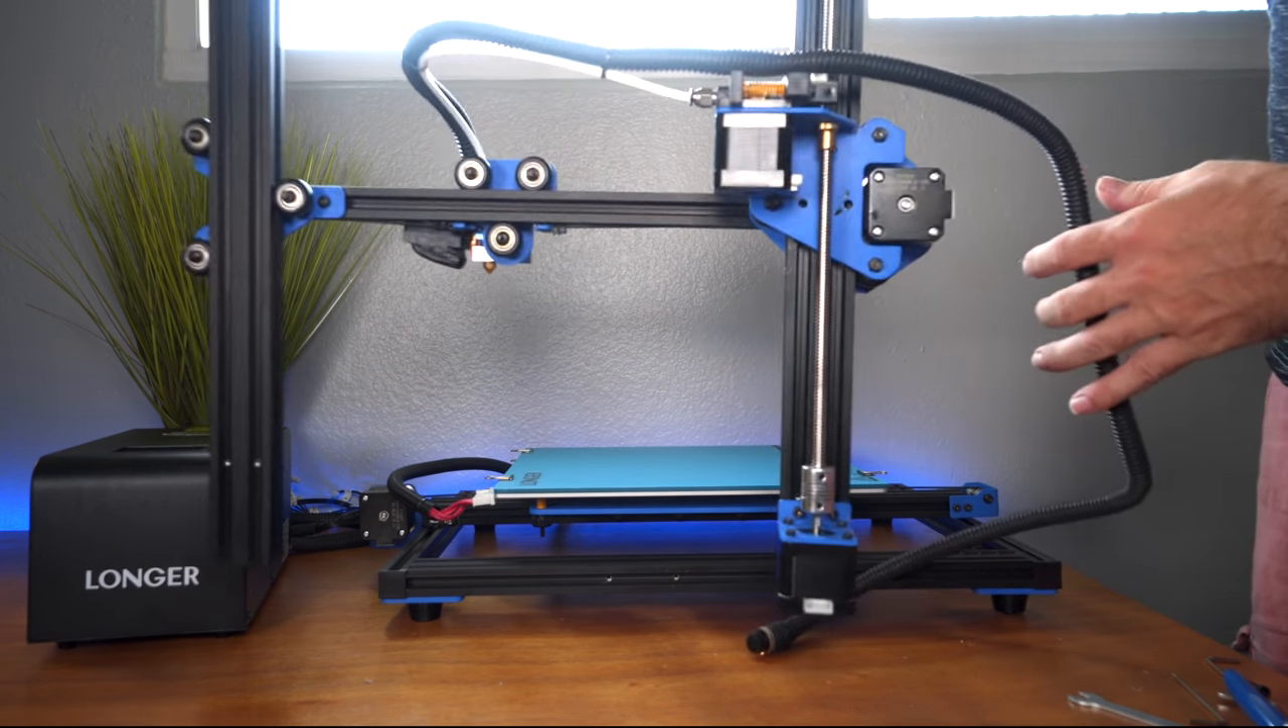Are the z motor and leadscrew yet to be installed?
No.